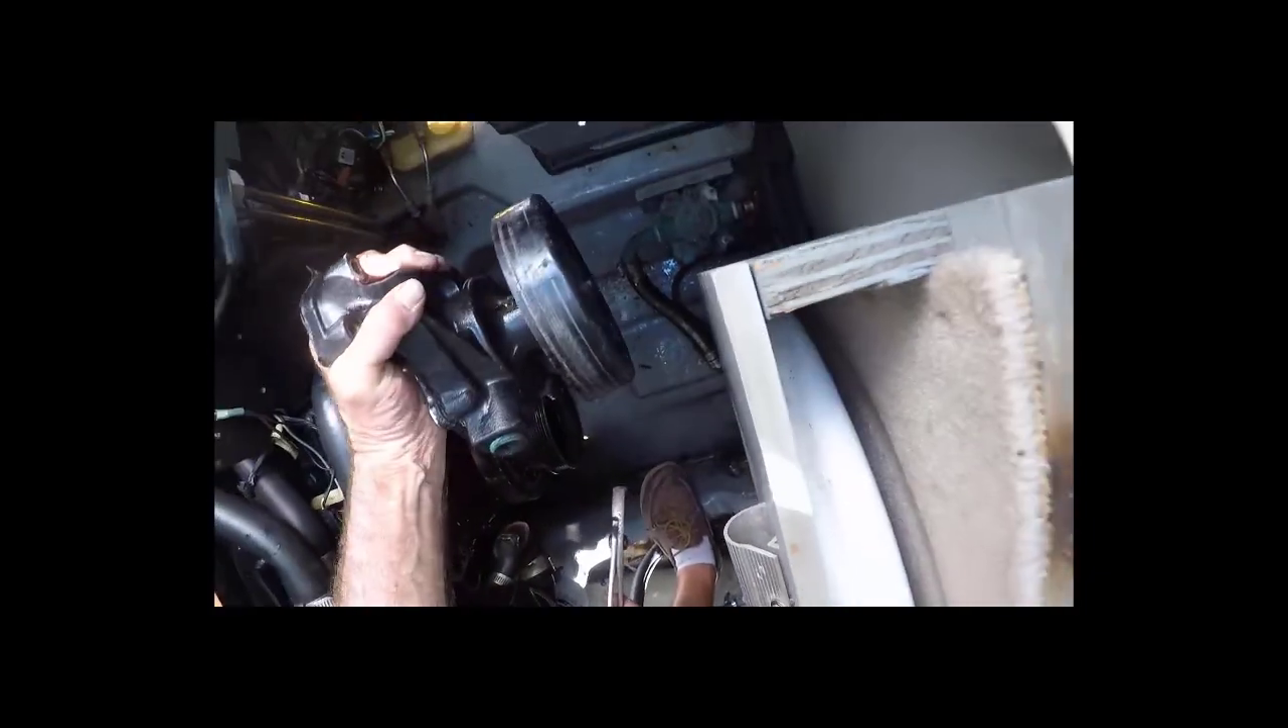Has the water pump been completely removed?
Yes.